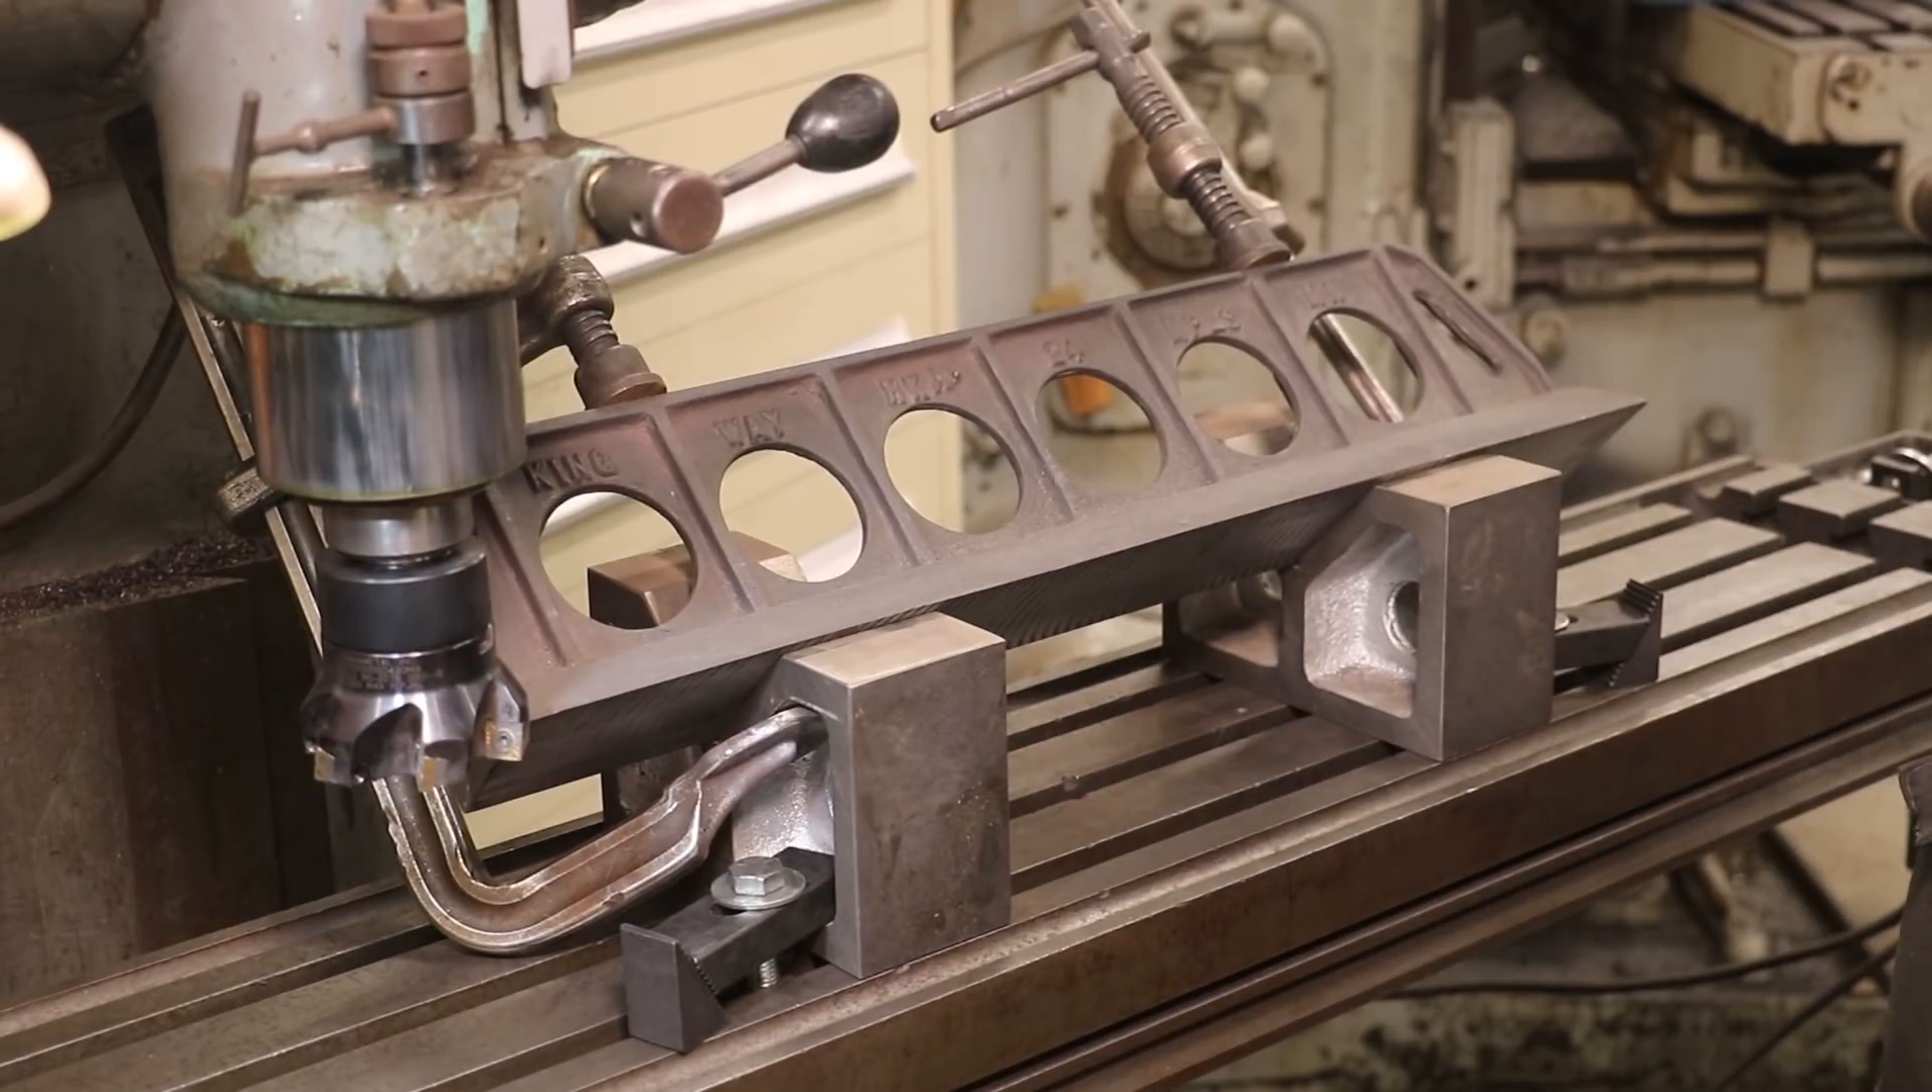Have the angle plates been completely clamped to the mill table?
Yes.